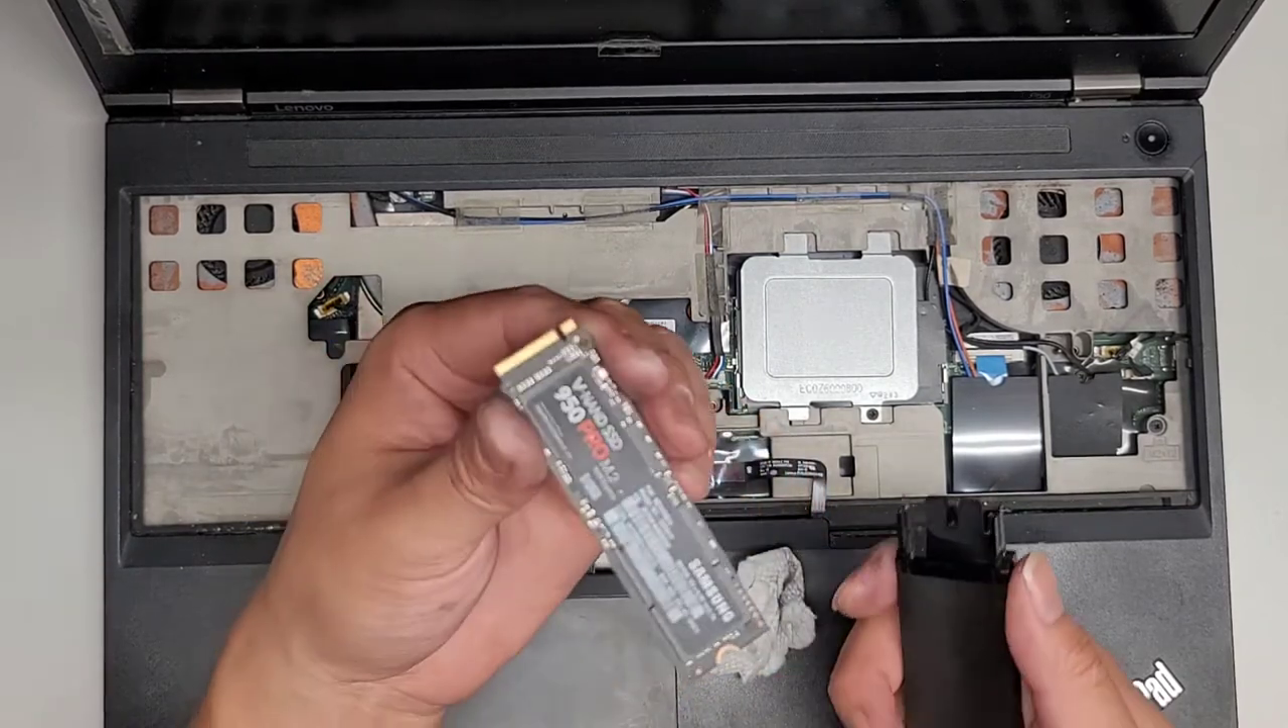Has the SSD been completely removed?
Yes.